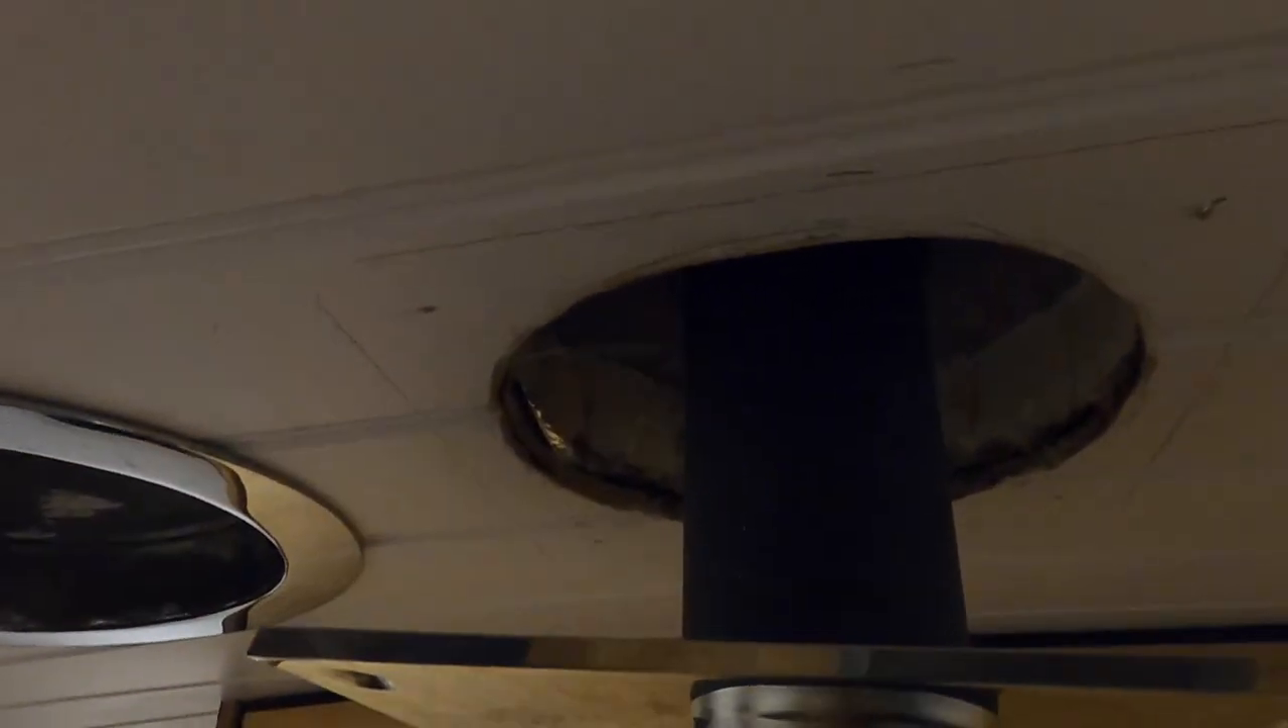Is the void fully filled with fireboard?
No.